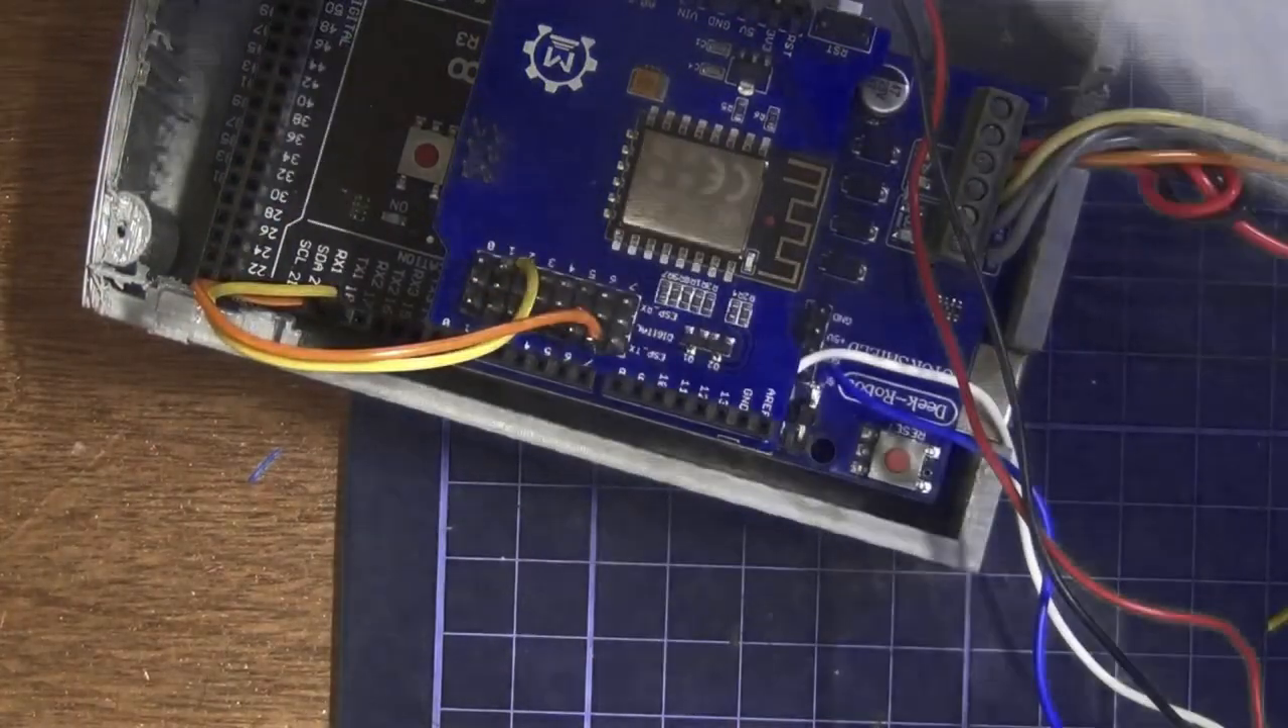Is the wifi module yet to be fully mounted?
No.